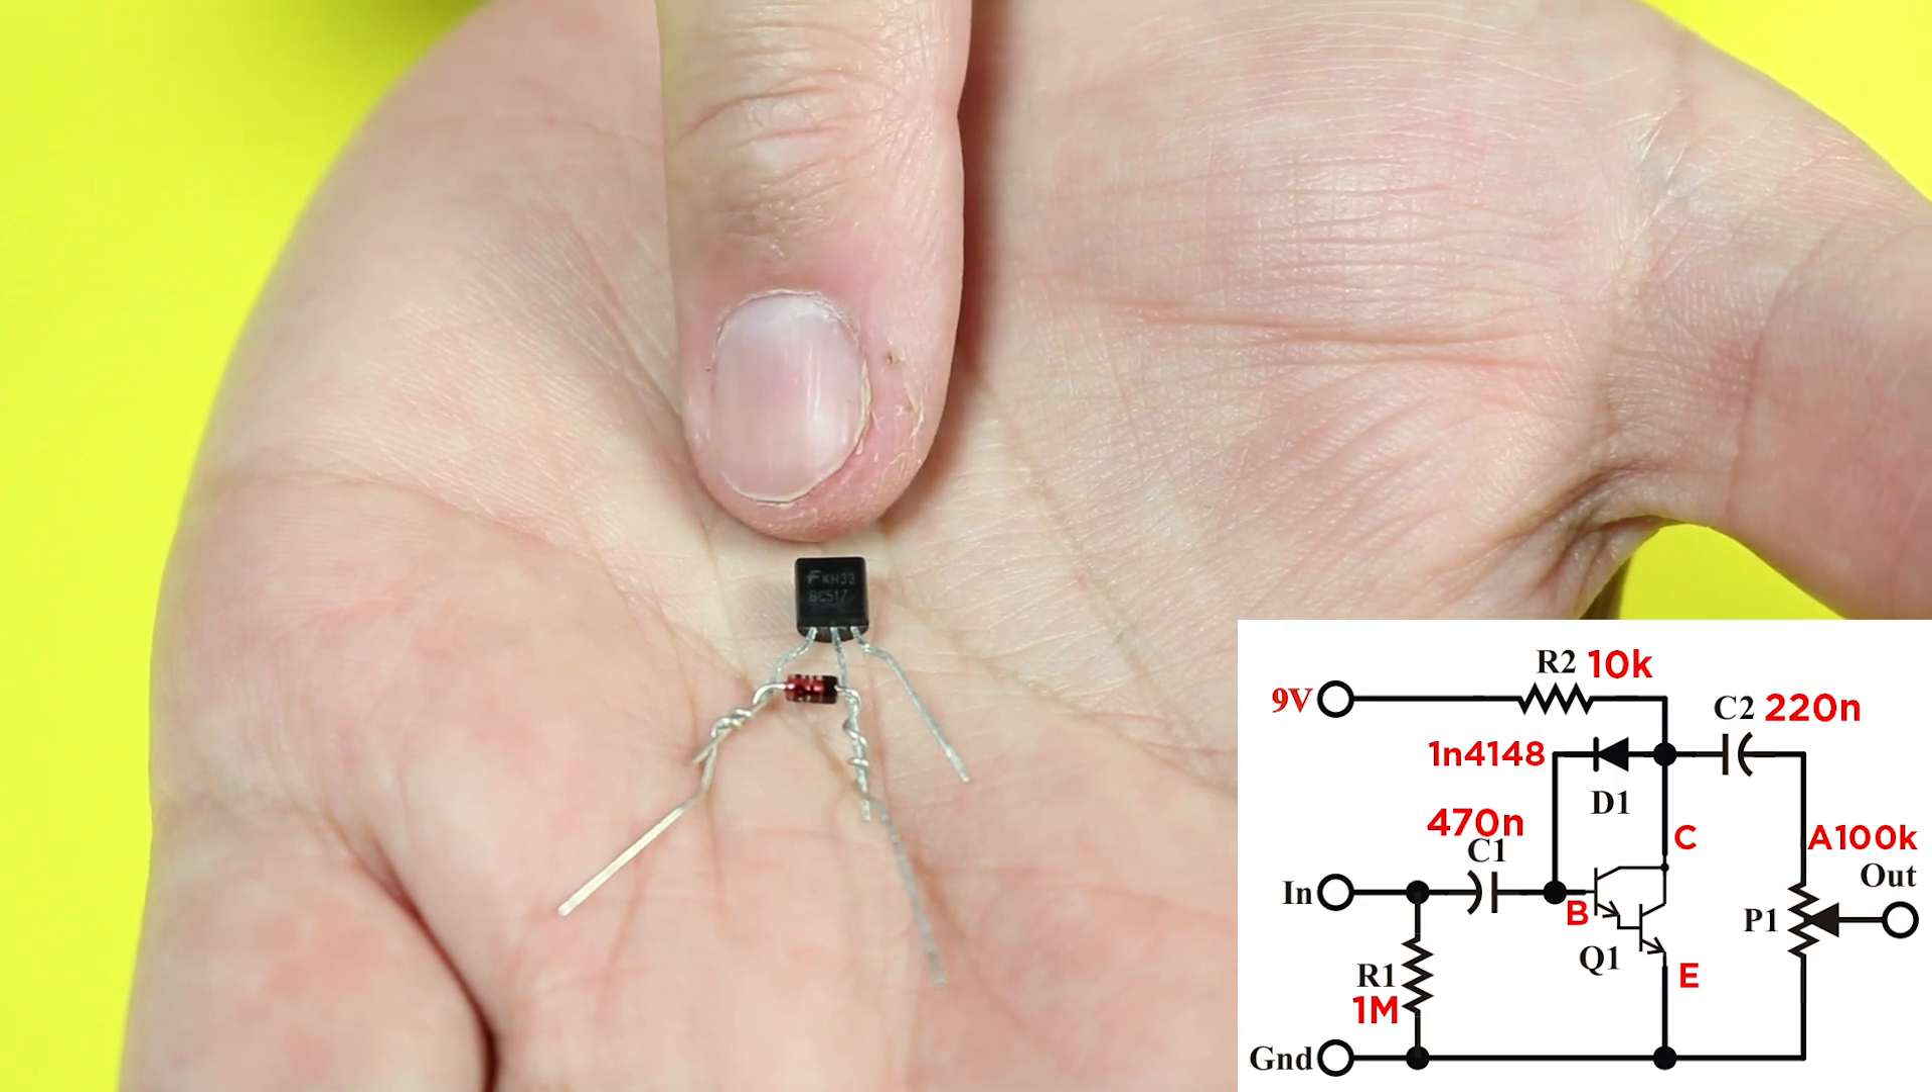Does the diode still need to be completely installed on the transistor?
No.